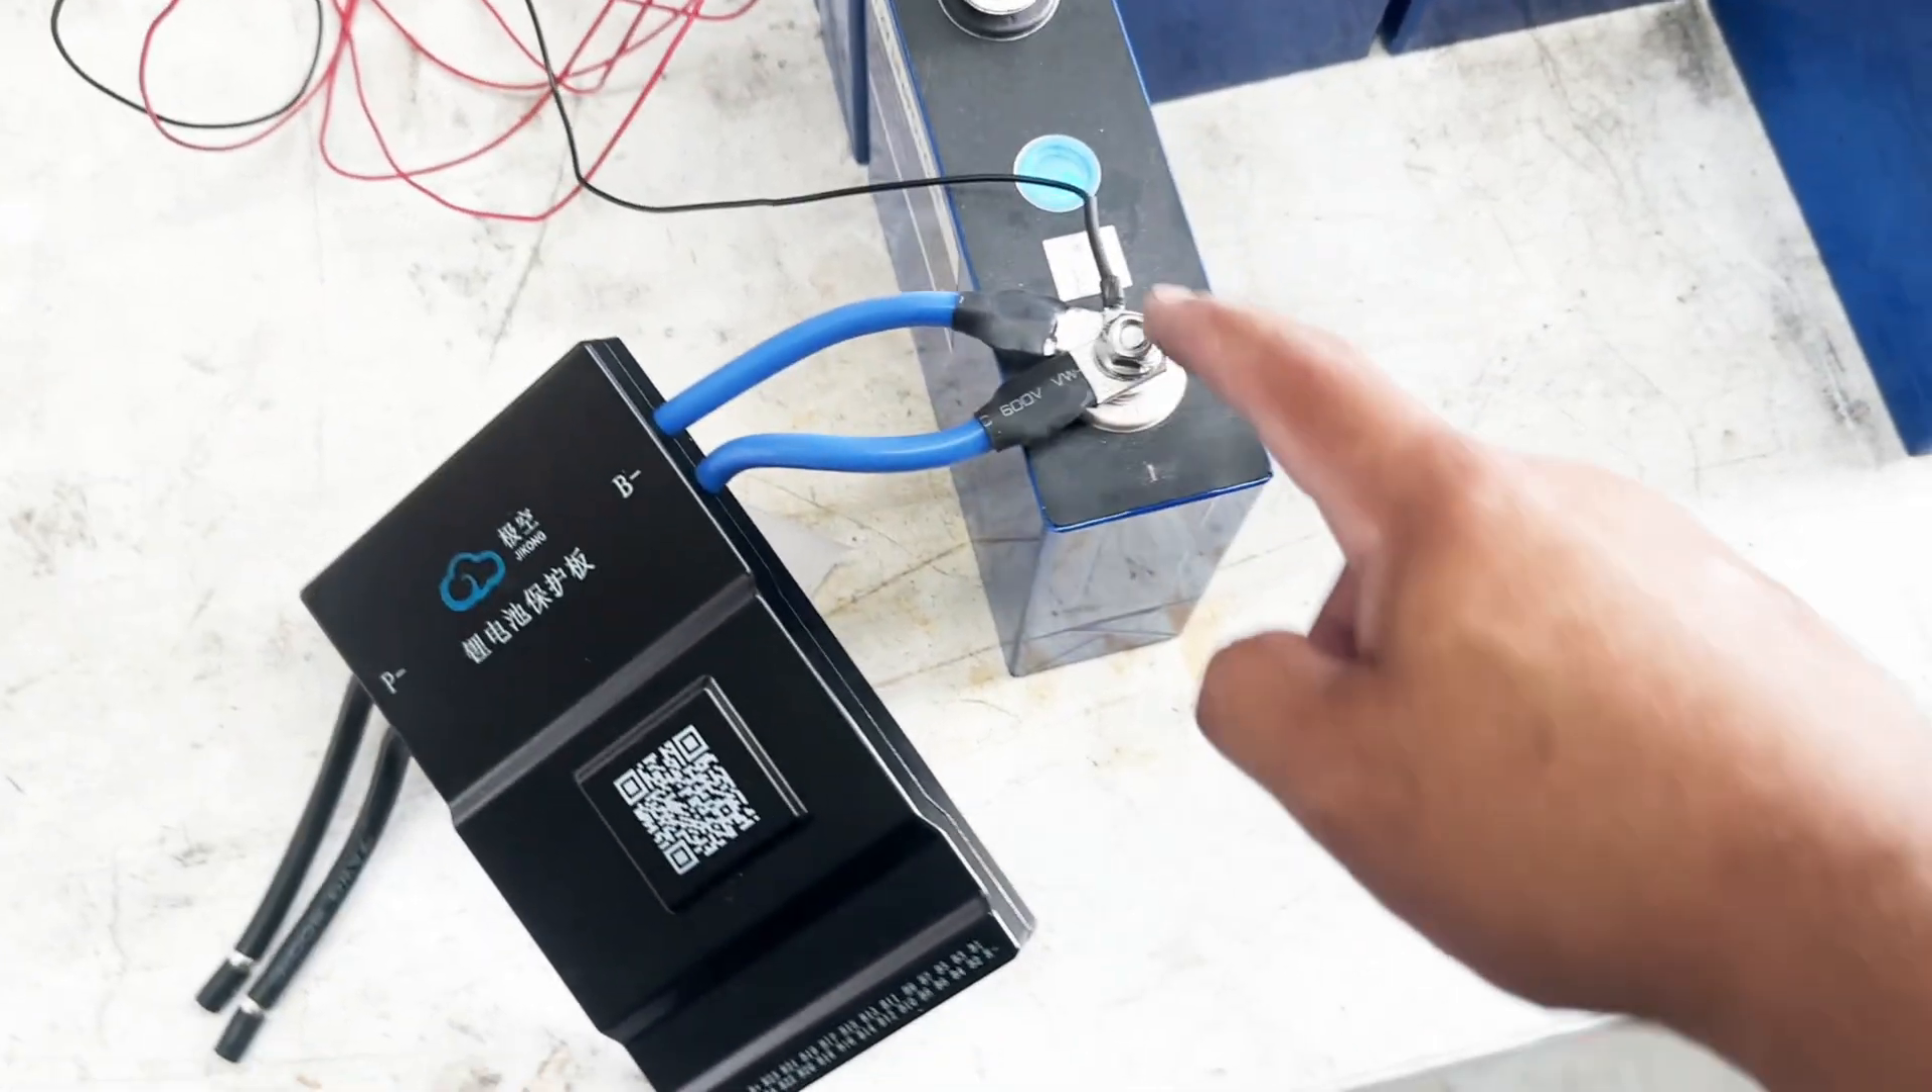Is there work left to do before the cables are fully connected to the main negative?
No.